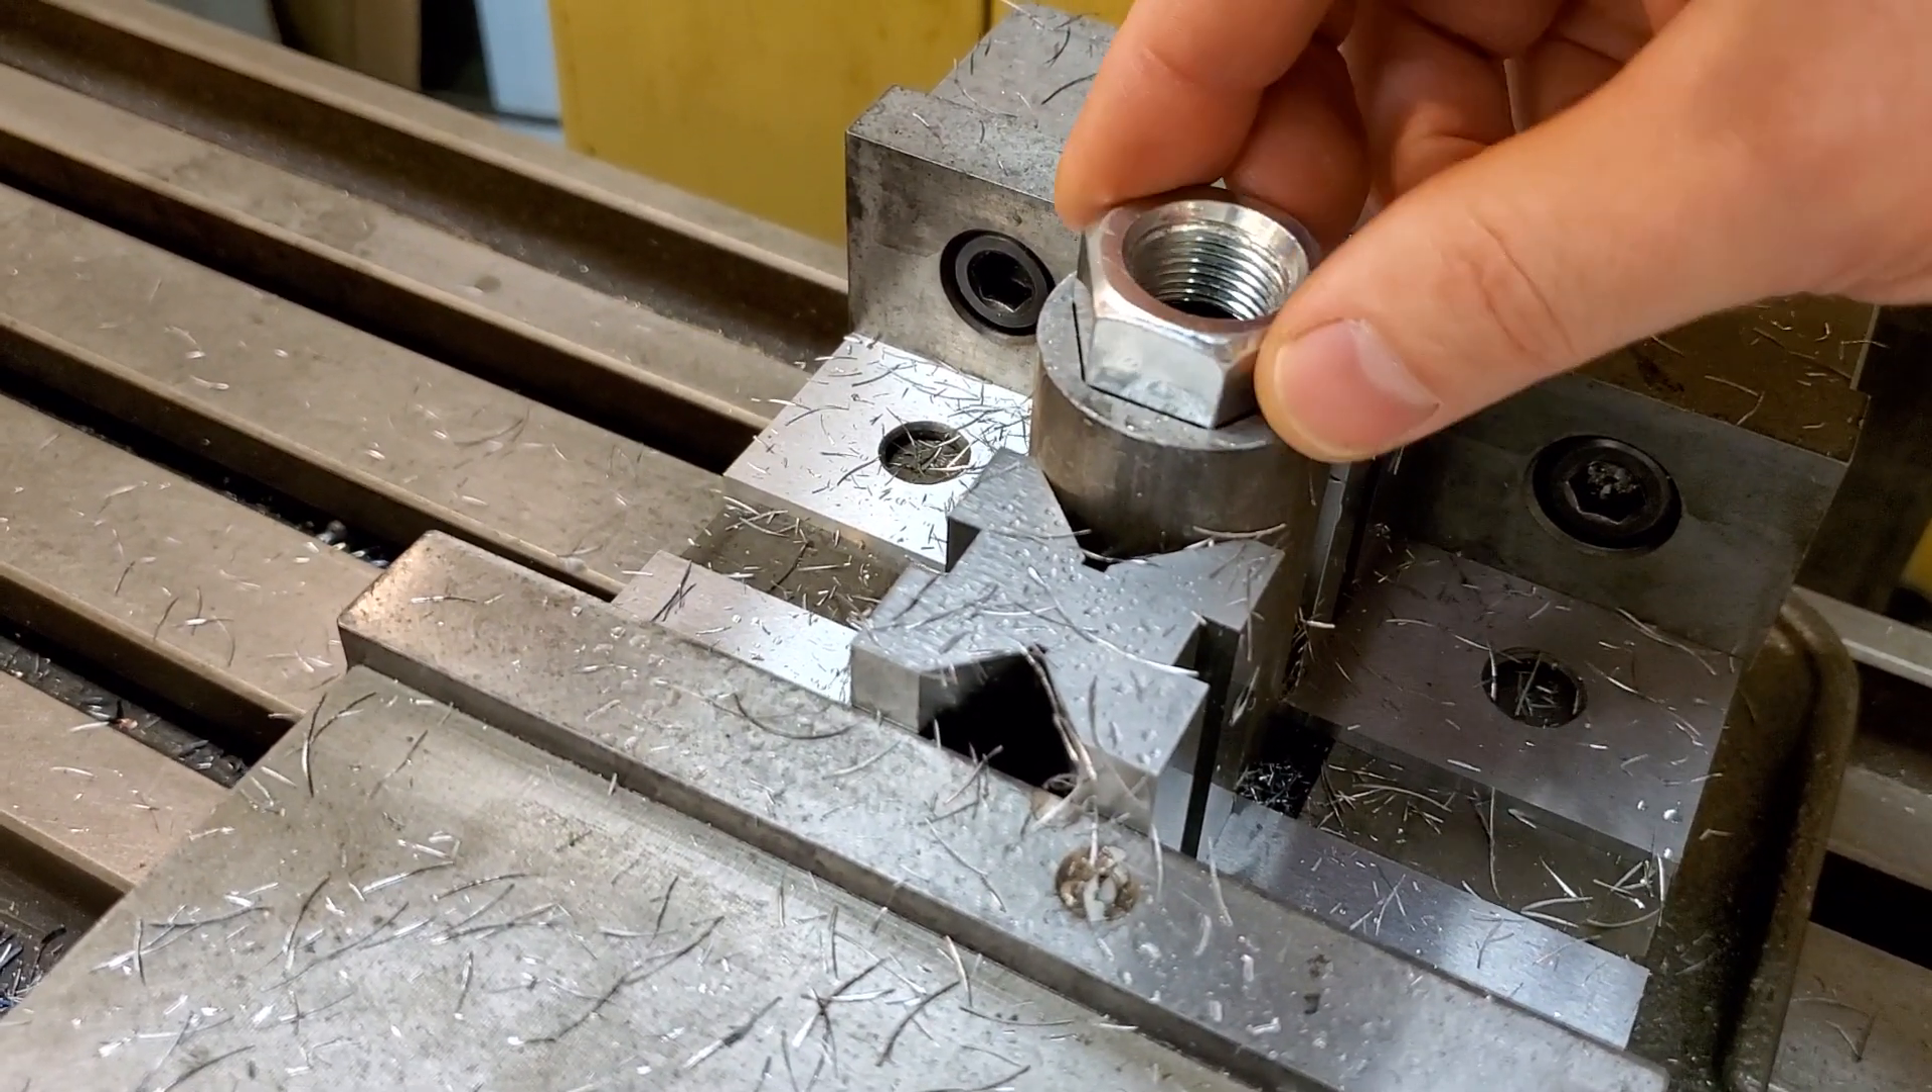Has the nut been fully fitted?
No.